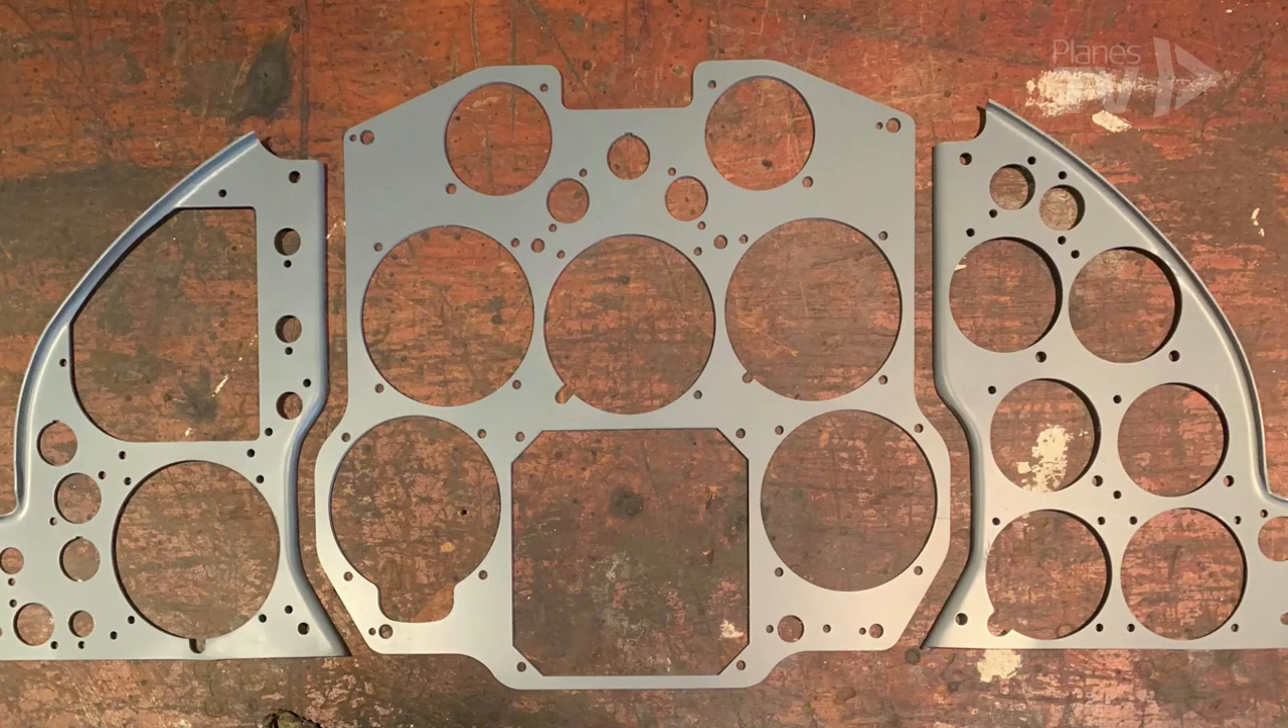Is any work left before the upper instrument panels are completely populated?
Yes.